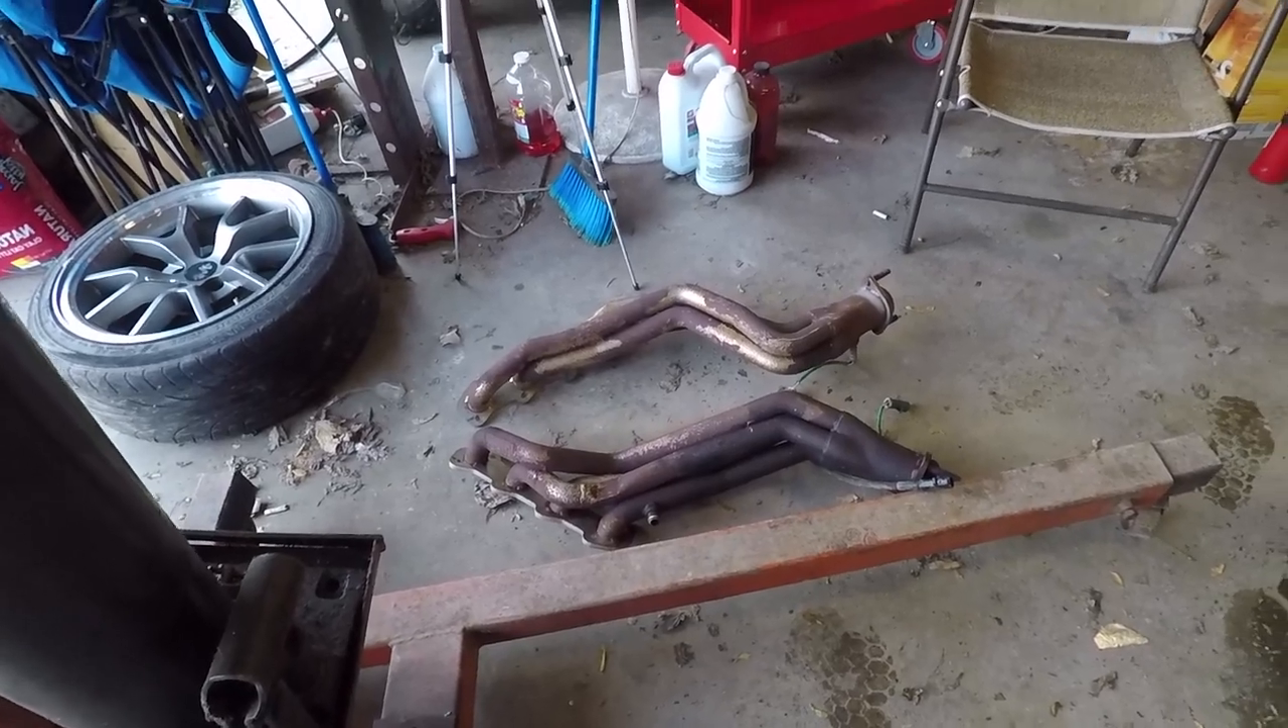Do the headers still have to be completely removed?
No.